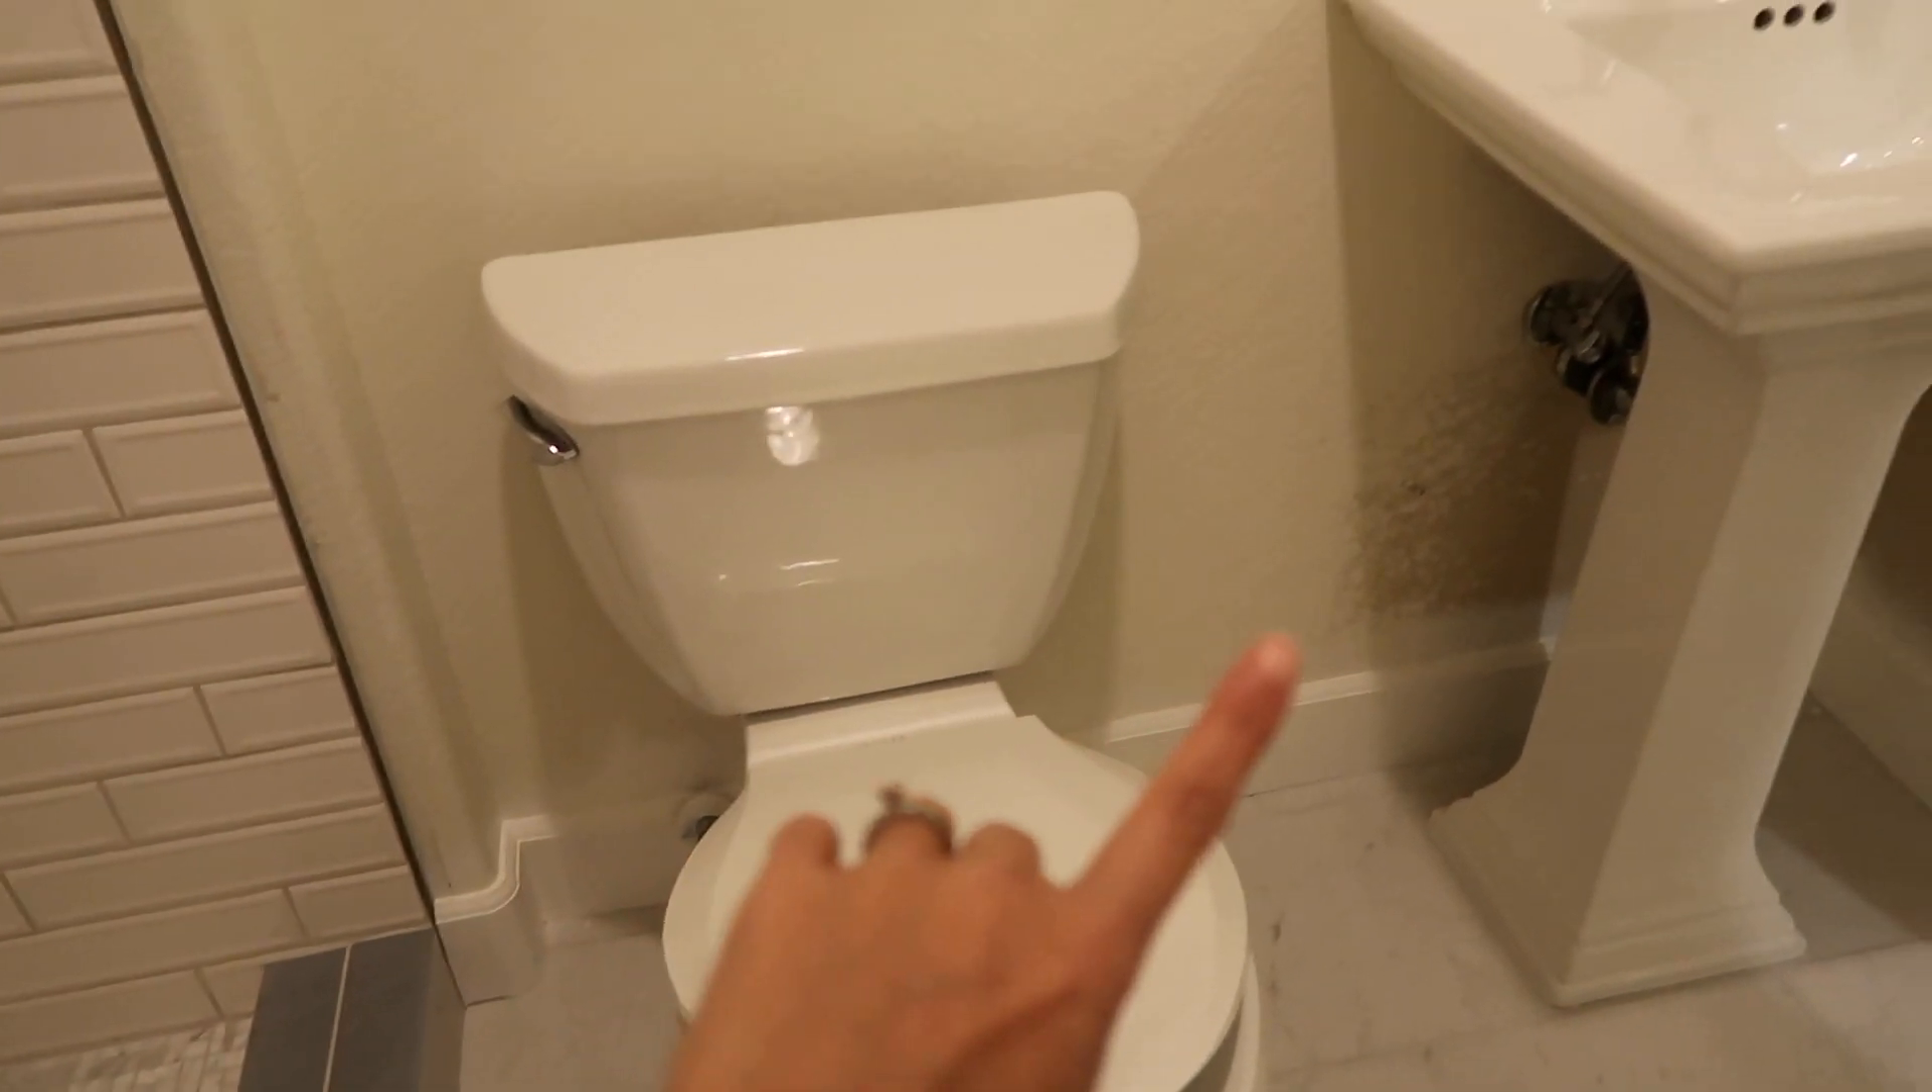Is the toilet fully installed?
Yes.